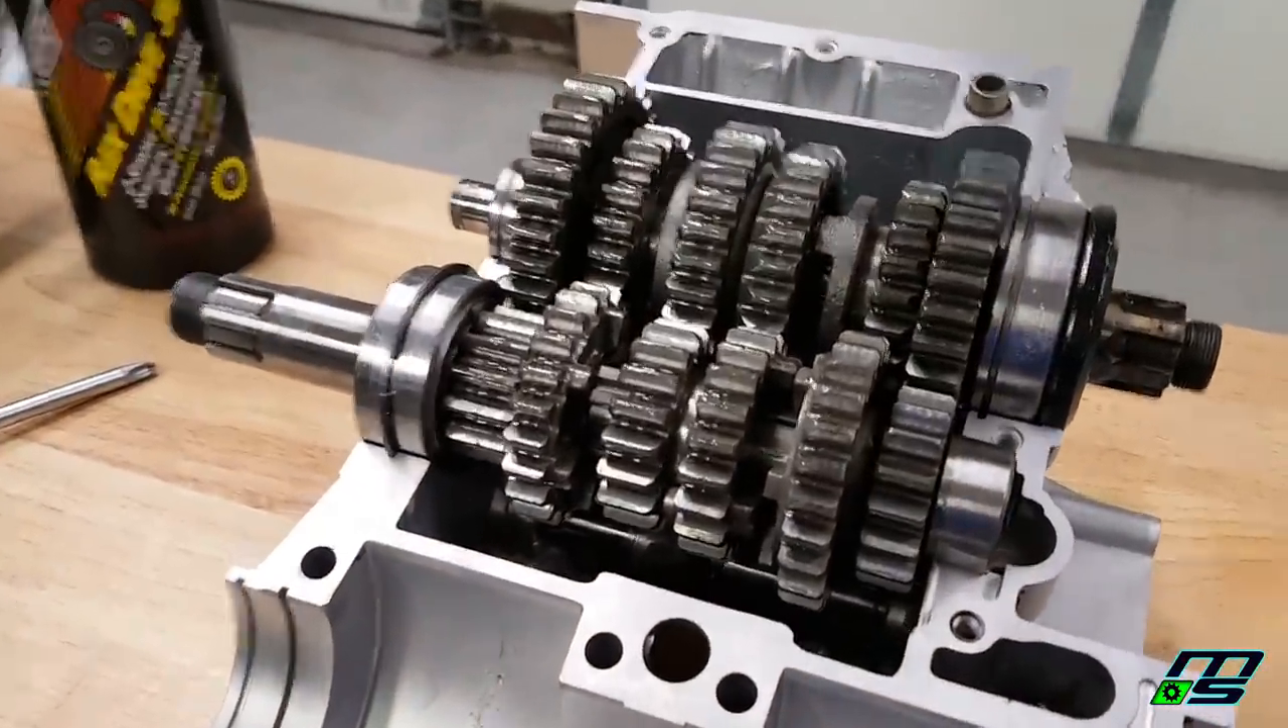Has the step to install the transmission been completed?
Yes.